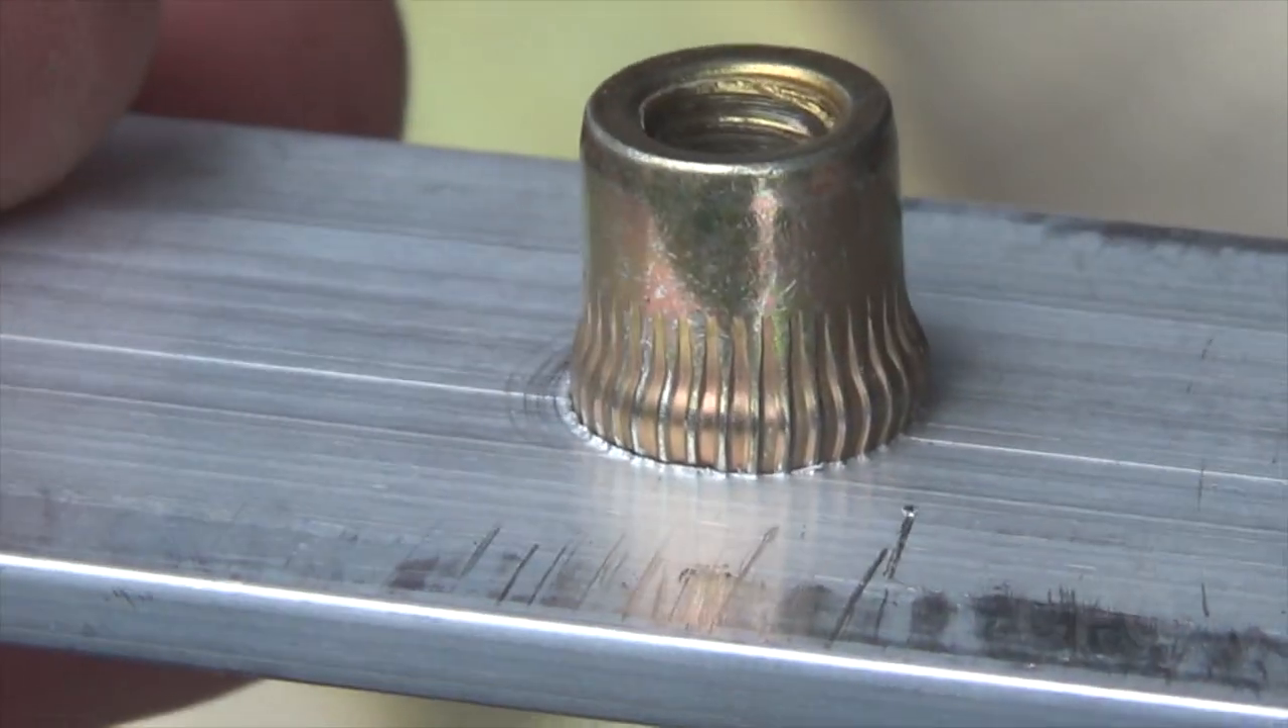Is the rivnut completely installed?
Yes.